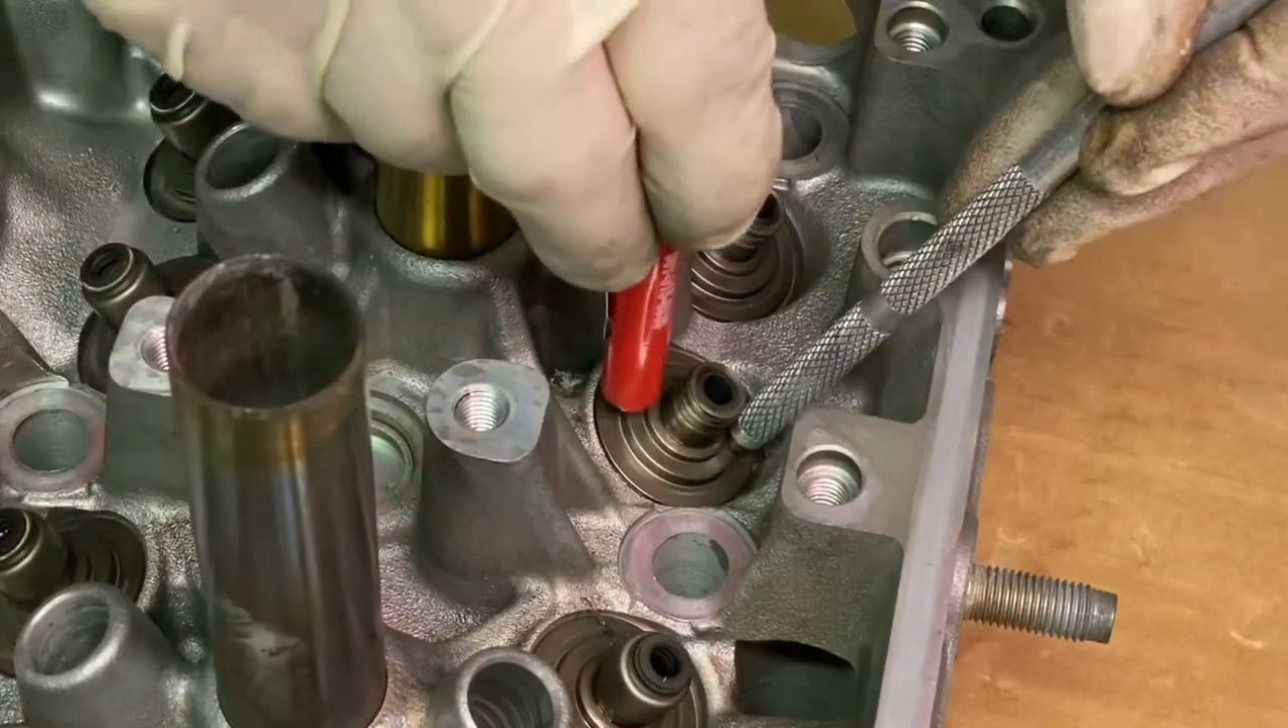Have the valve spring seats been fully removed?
No.